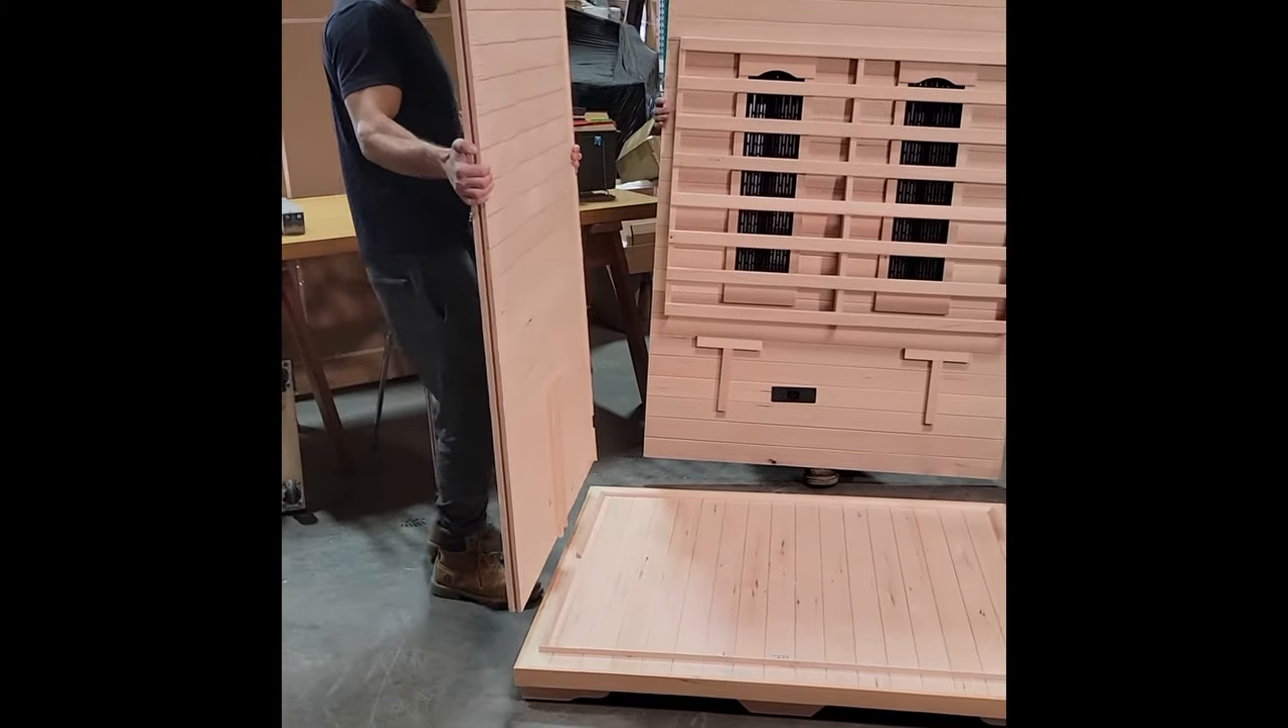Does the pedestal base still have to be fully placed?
No.